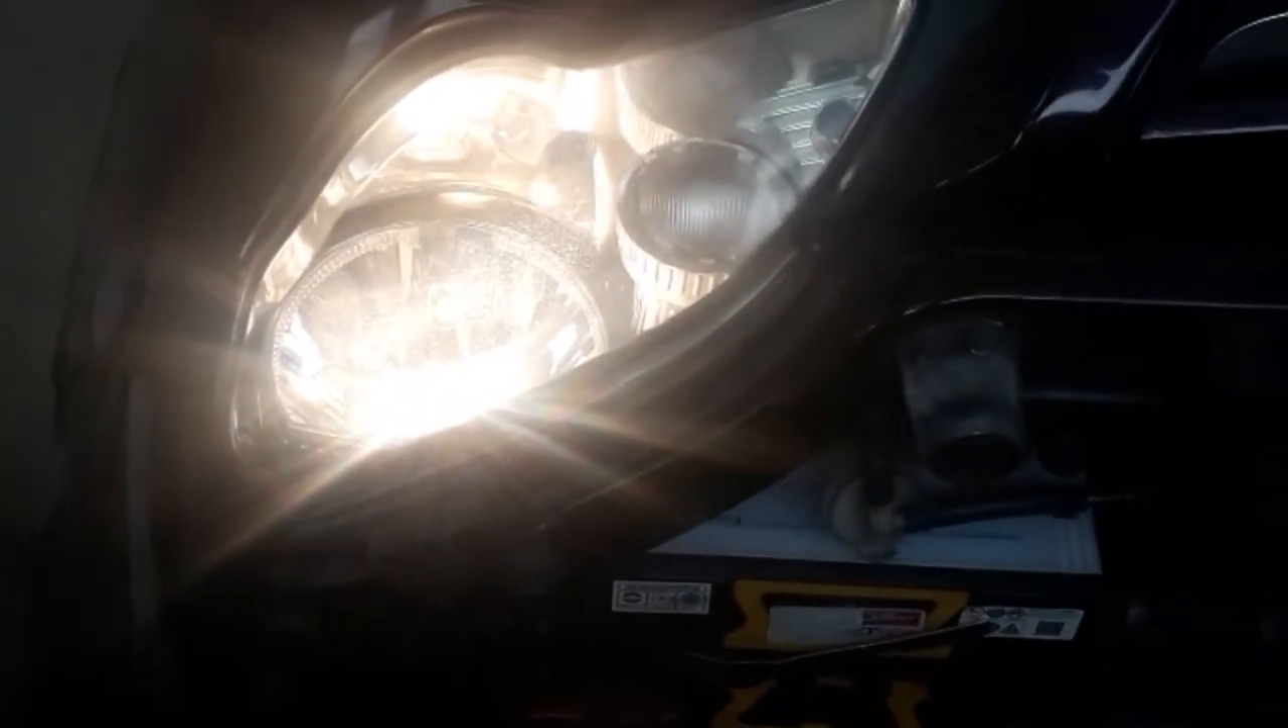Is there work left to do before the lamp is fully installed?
No.